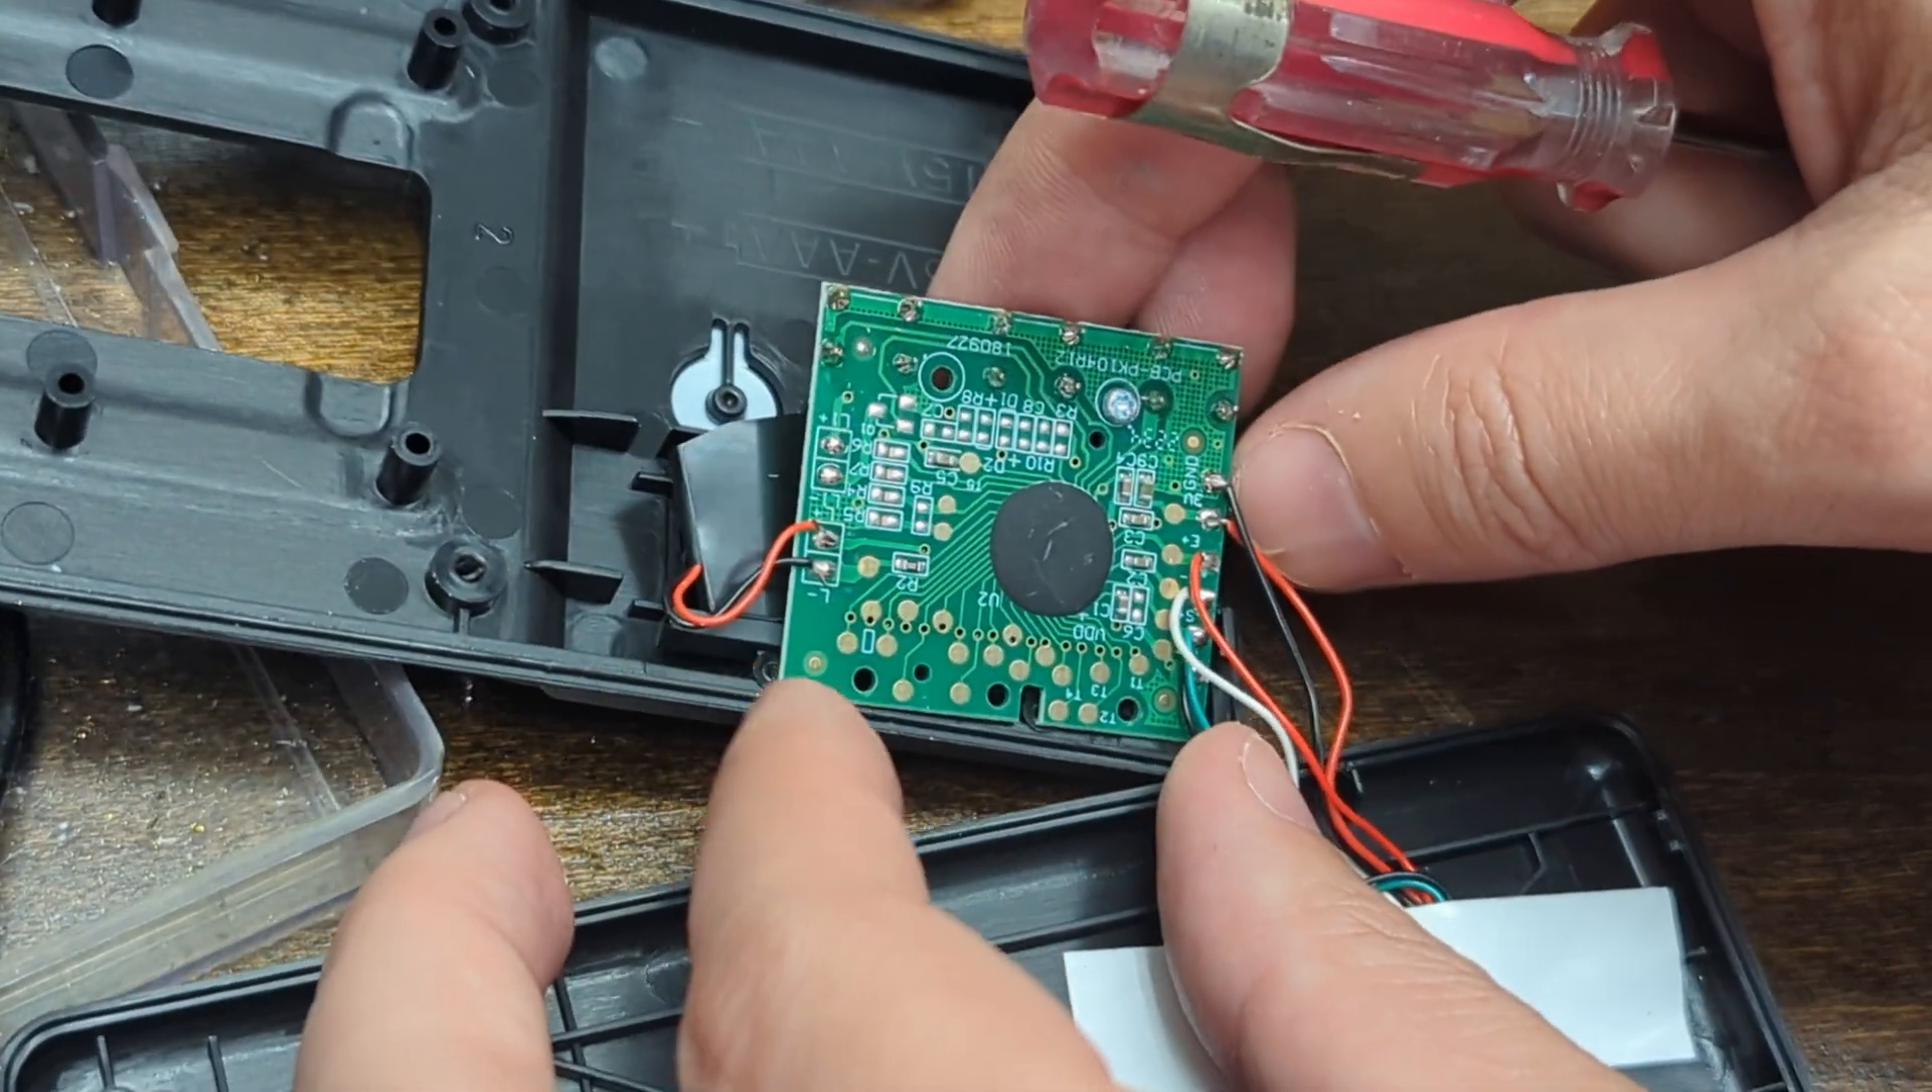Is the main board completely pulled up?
Yes.